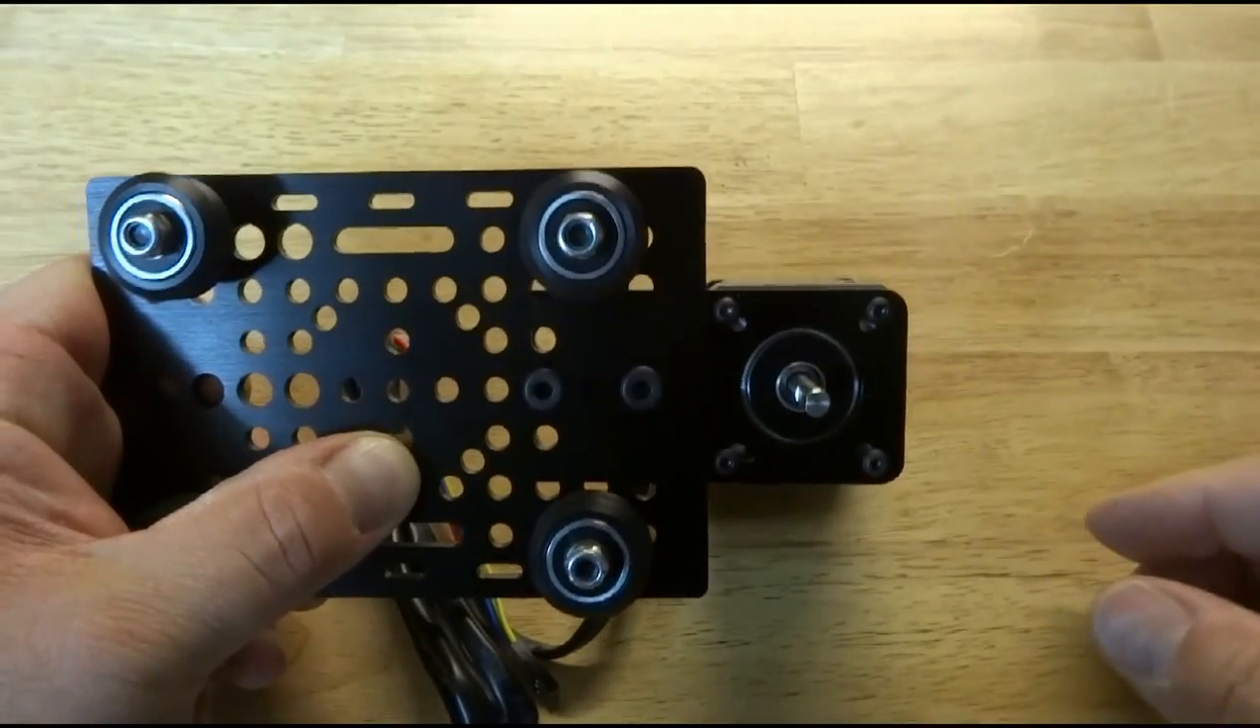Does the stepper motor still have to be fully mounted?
No.